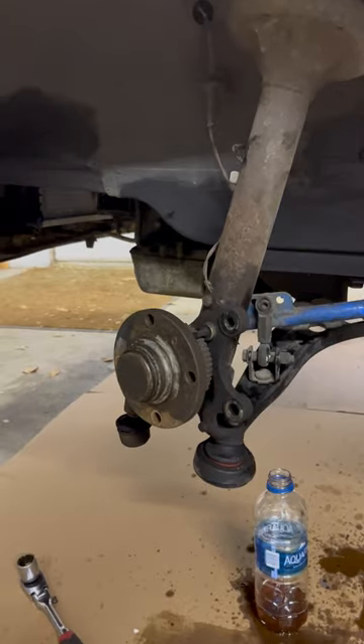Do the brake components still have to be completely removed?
No.